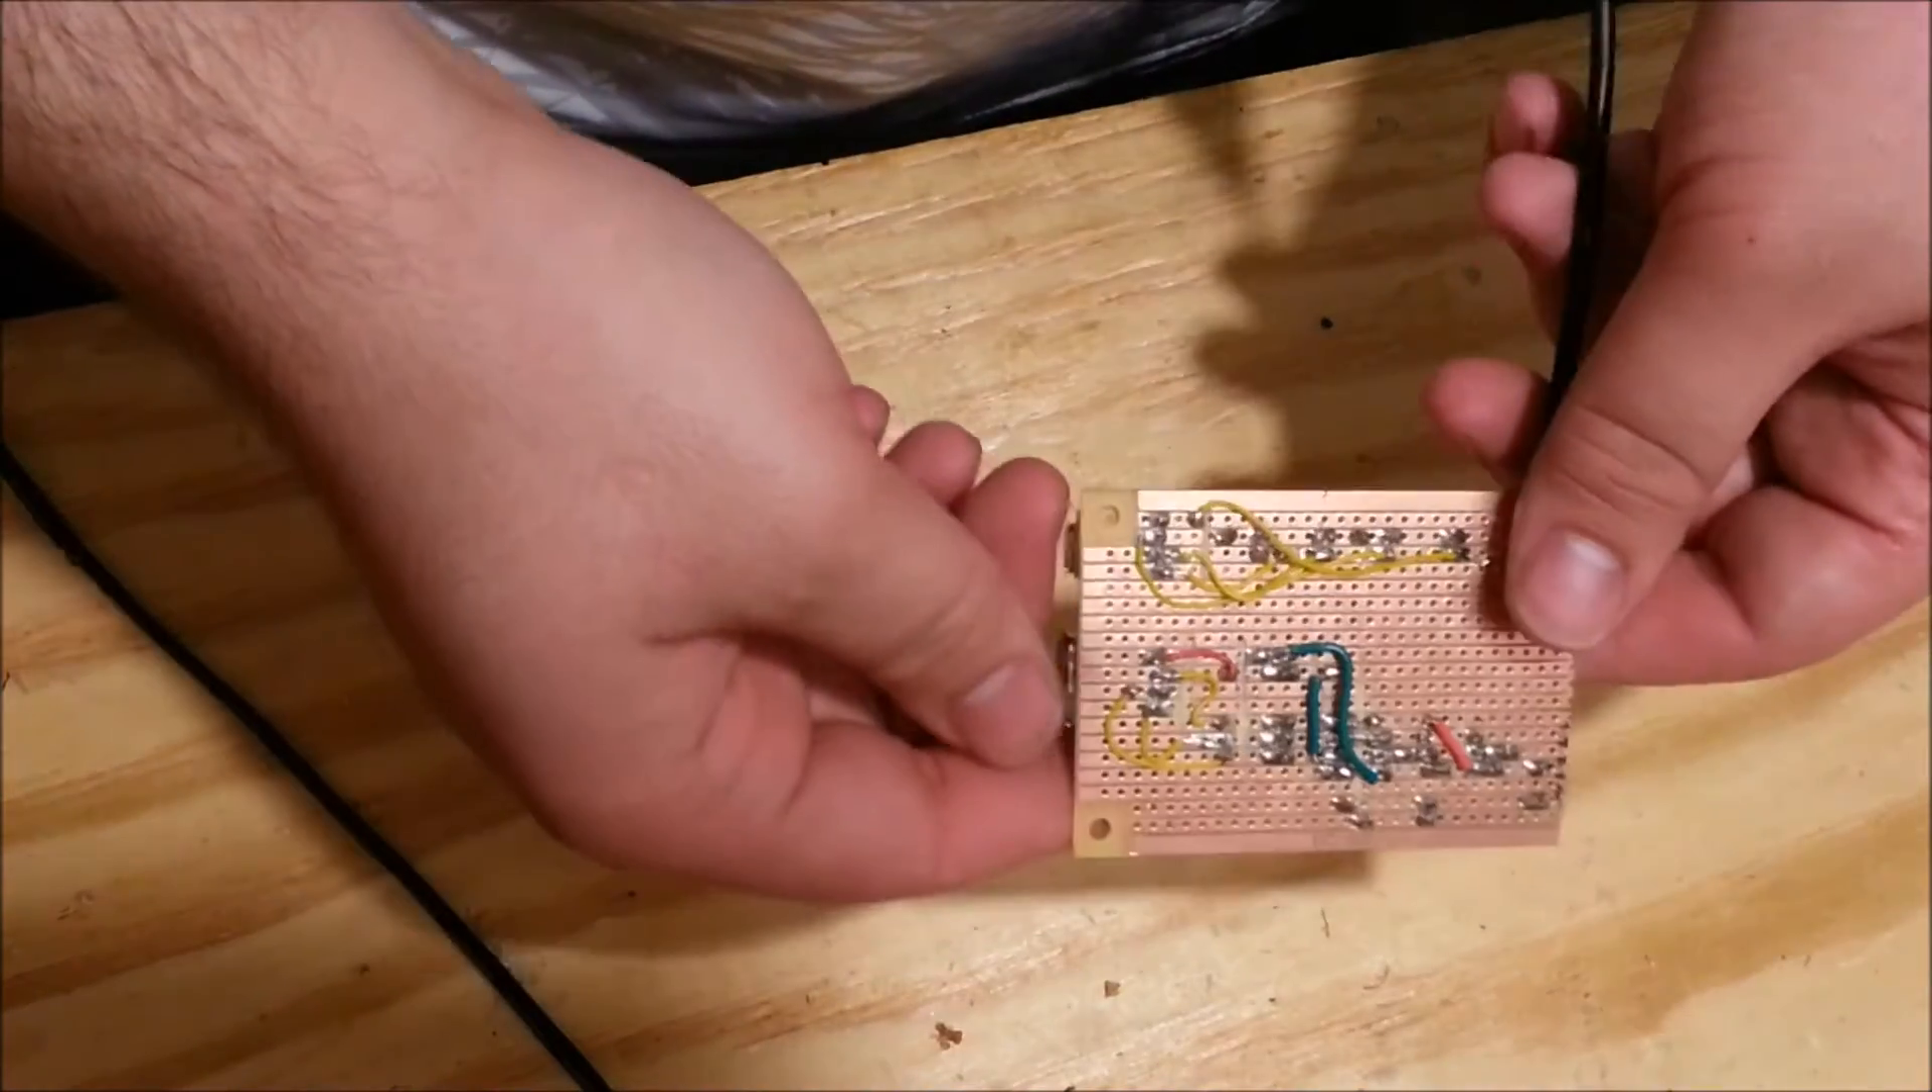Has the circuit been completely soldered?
Yes.